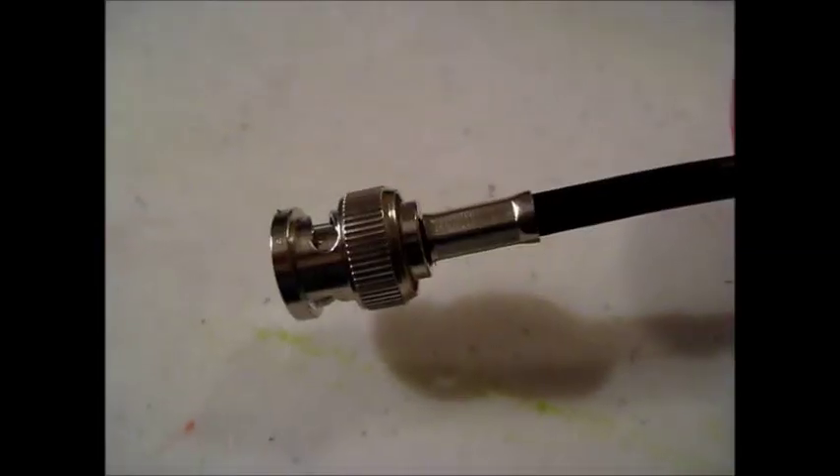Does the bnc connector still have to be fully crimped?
No.